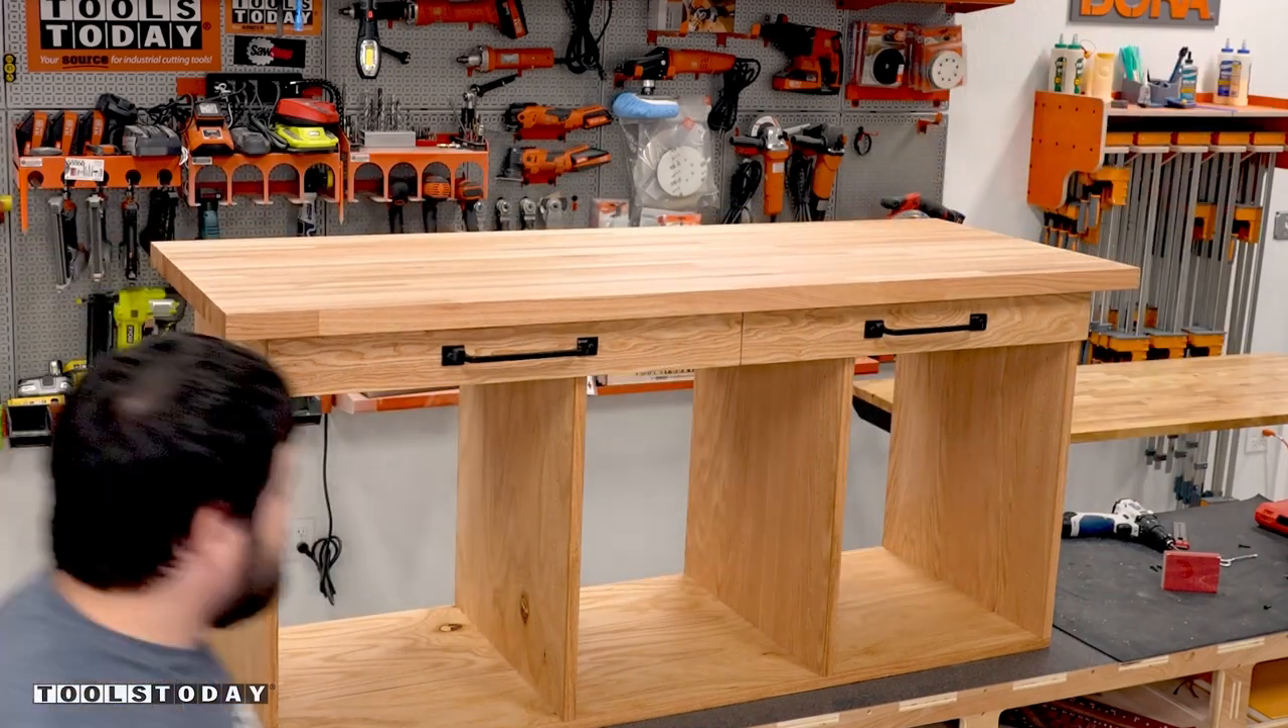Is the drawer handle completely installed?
Yes.